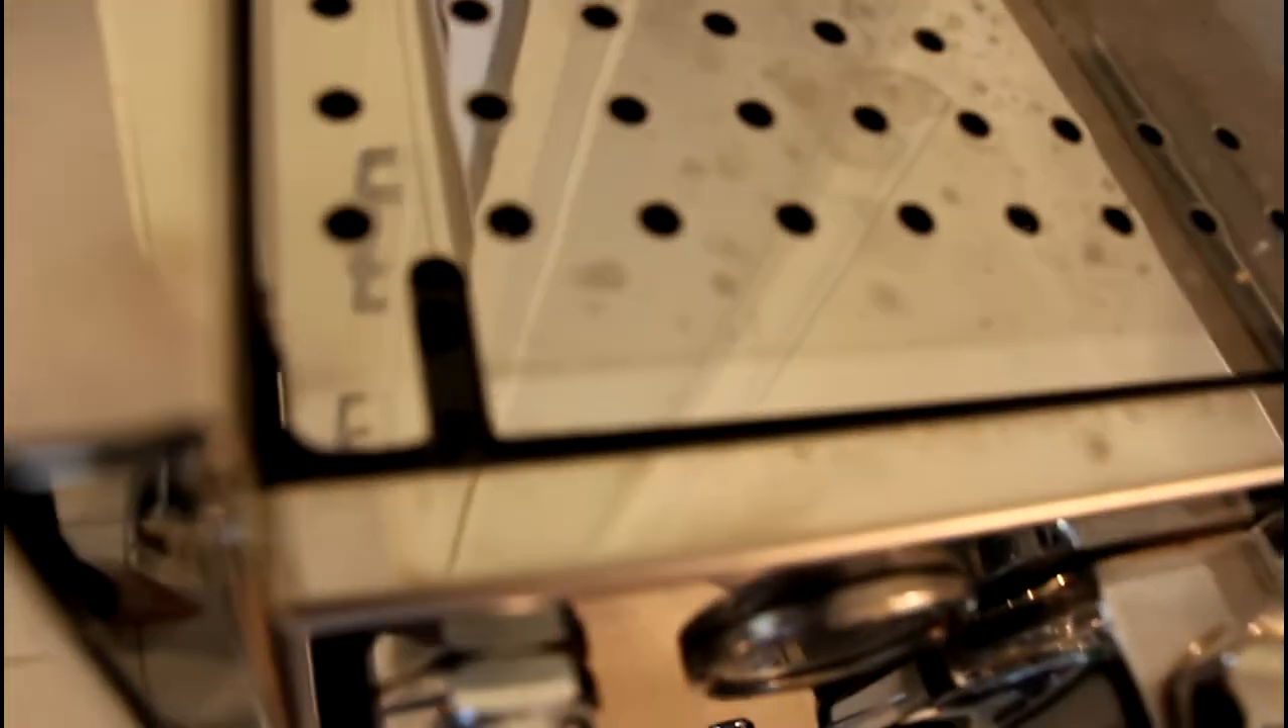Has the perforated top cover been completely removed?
No.